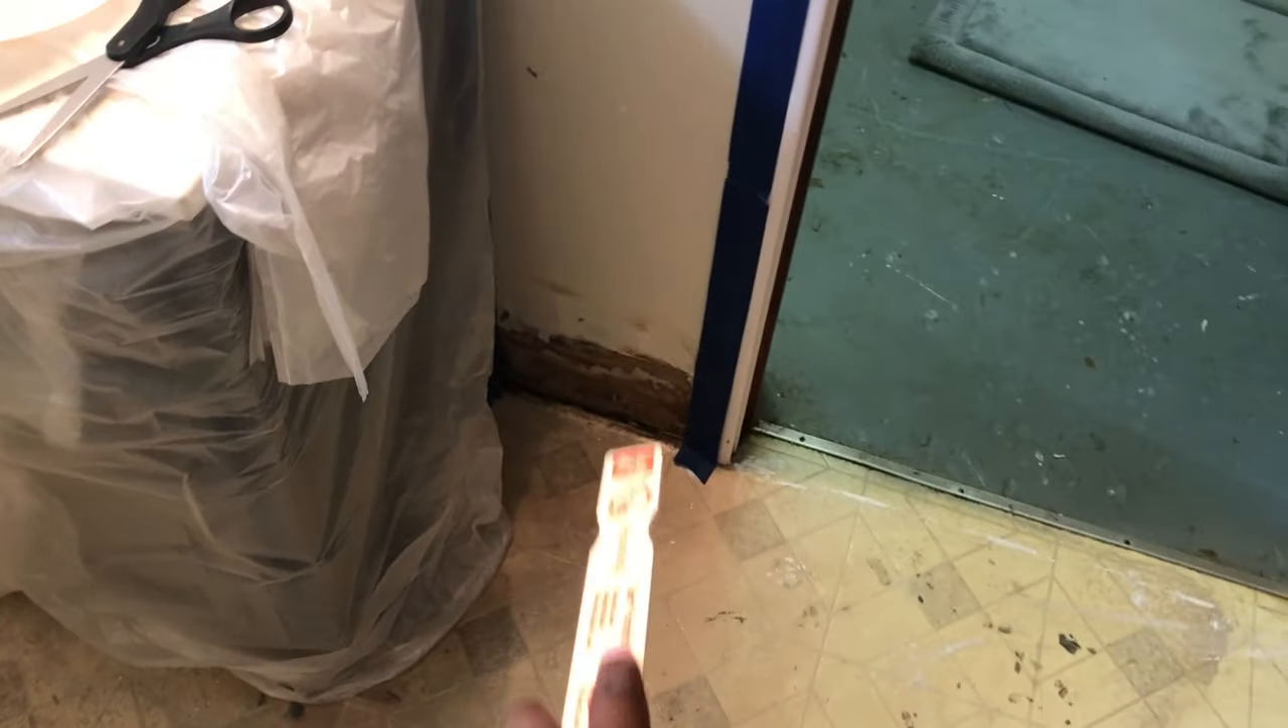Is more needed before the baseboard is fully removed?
No.